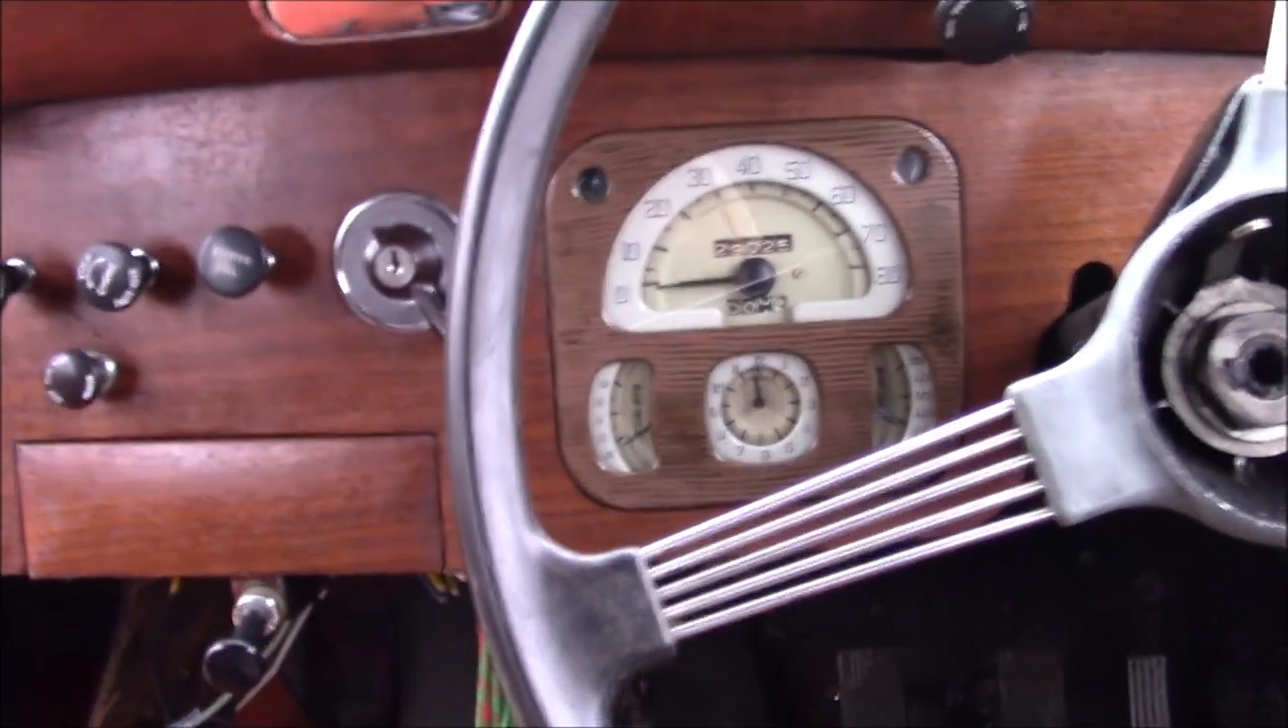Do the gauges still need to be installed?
No.